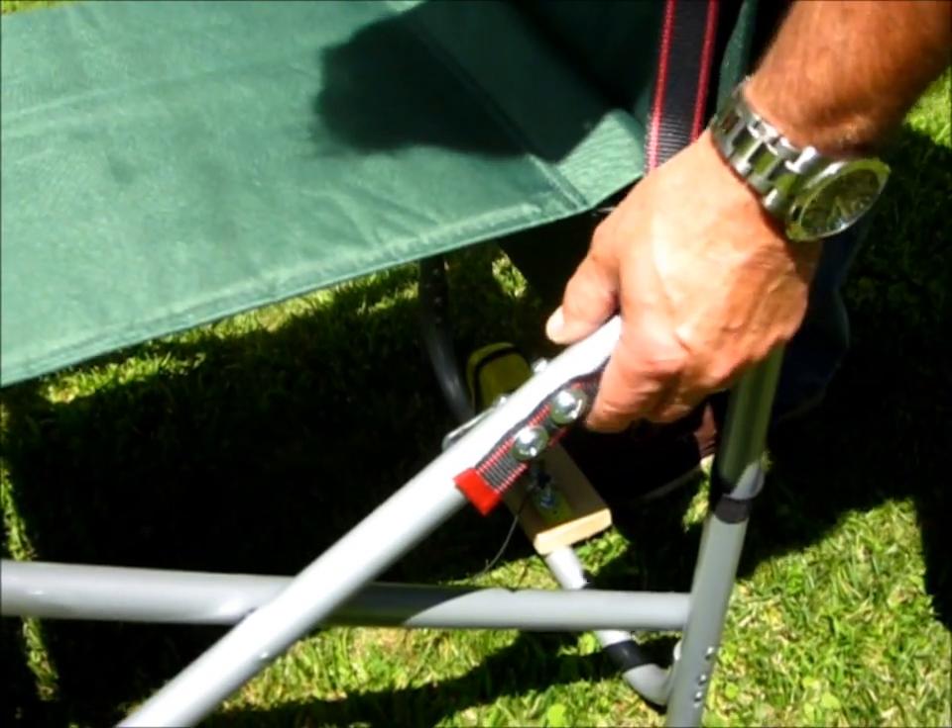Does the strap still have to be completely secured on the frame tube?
No.